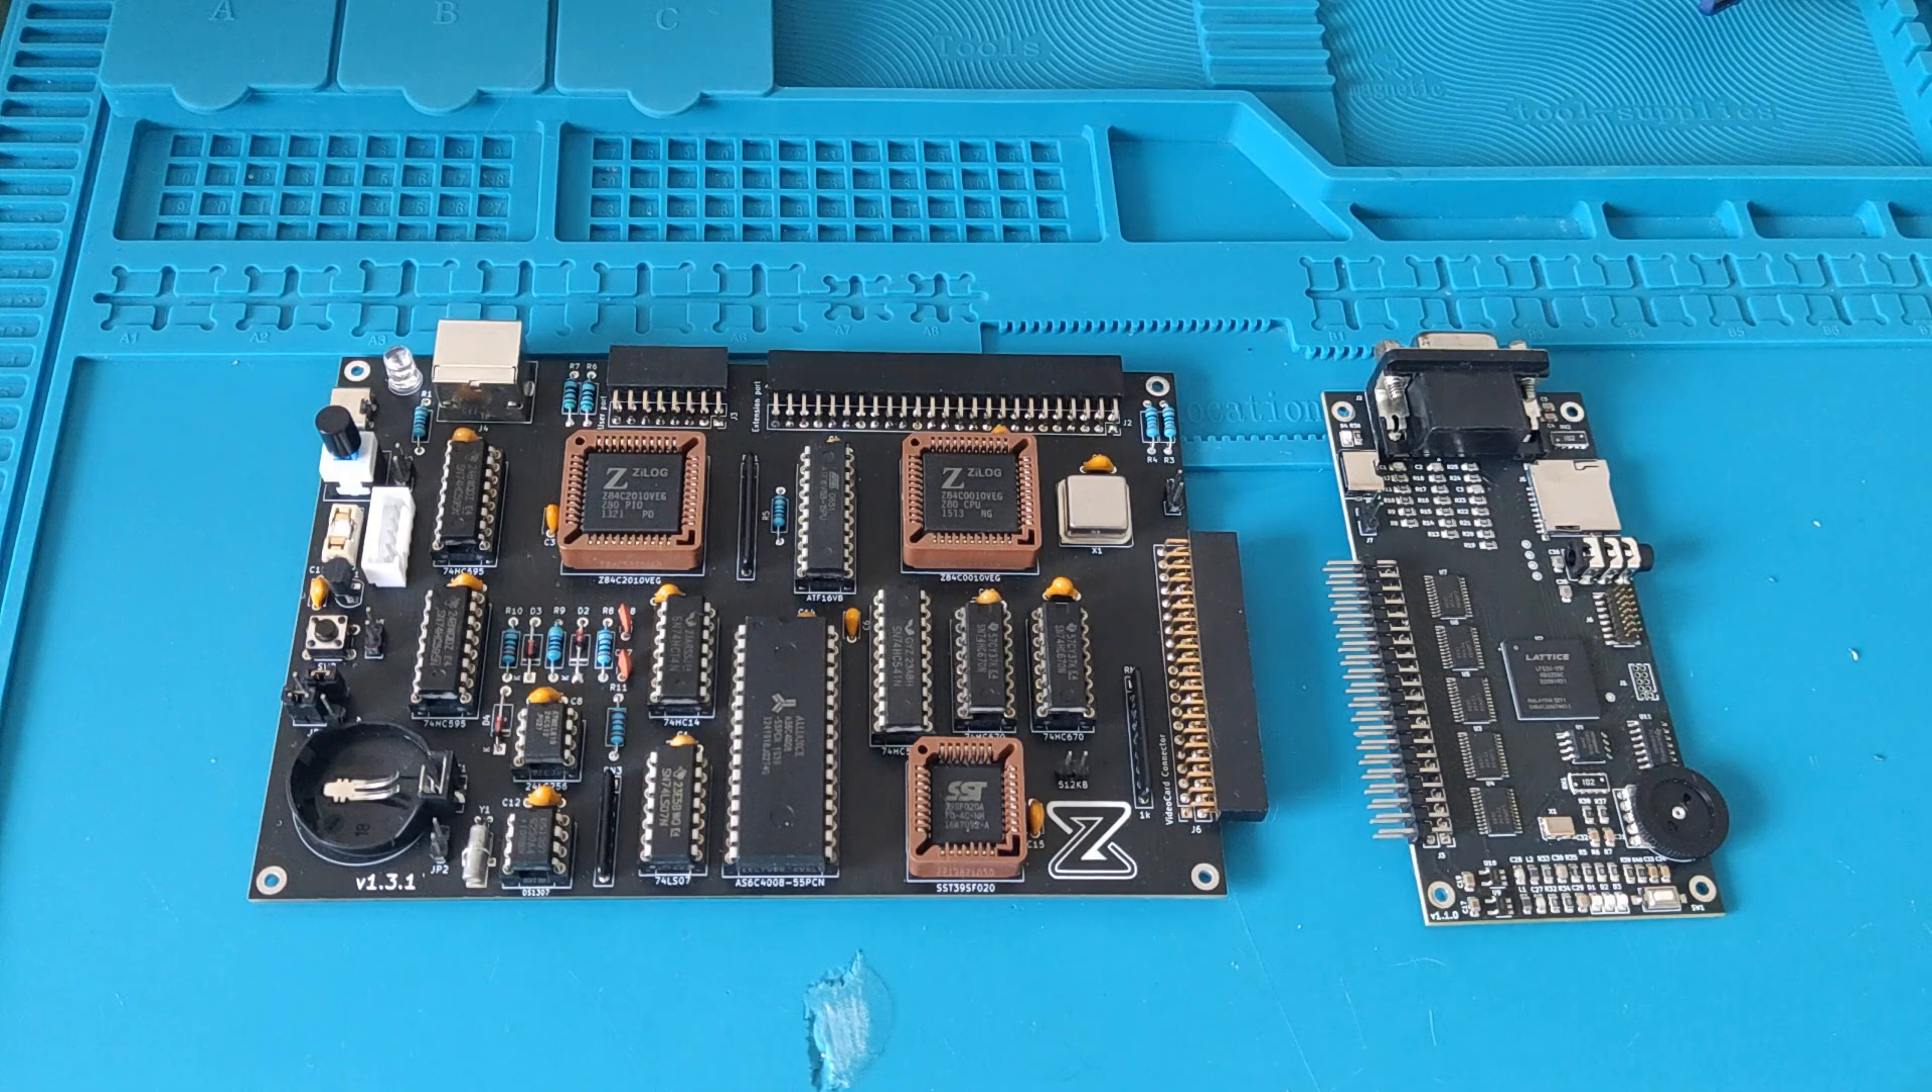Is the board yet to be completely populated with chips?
No.